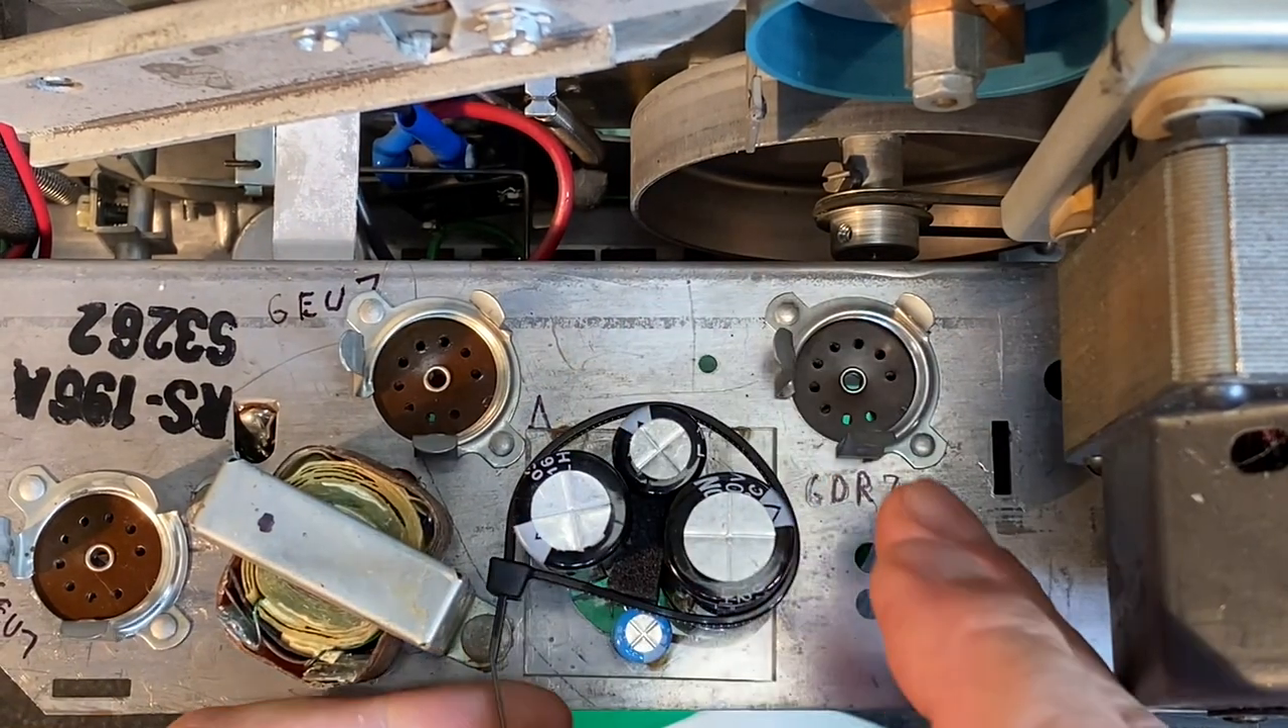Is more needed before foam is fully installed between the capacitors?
No.